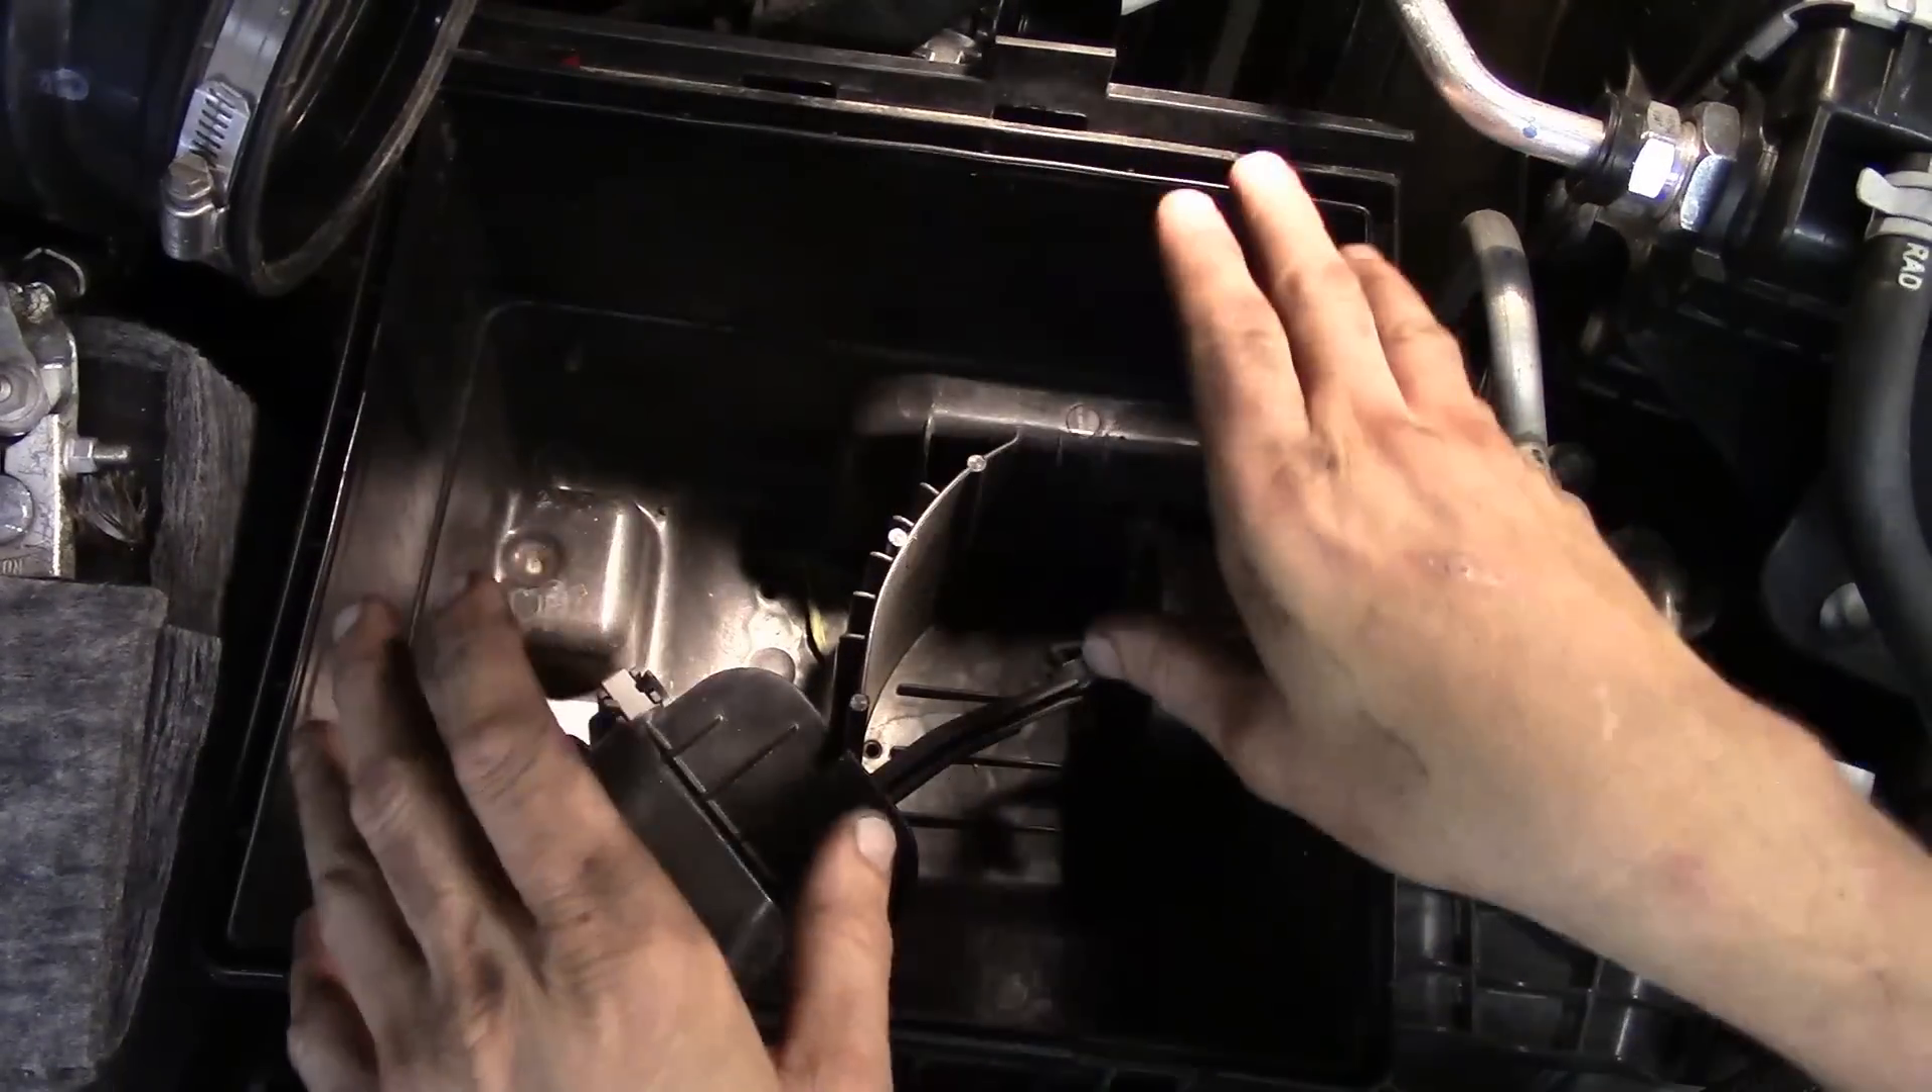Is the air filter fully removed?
Yes.